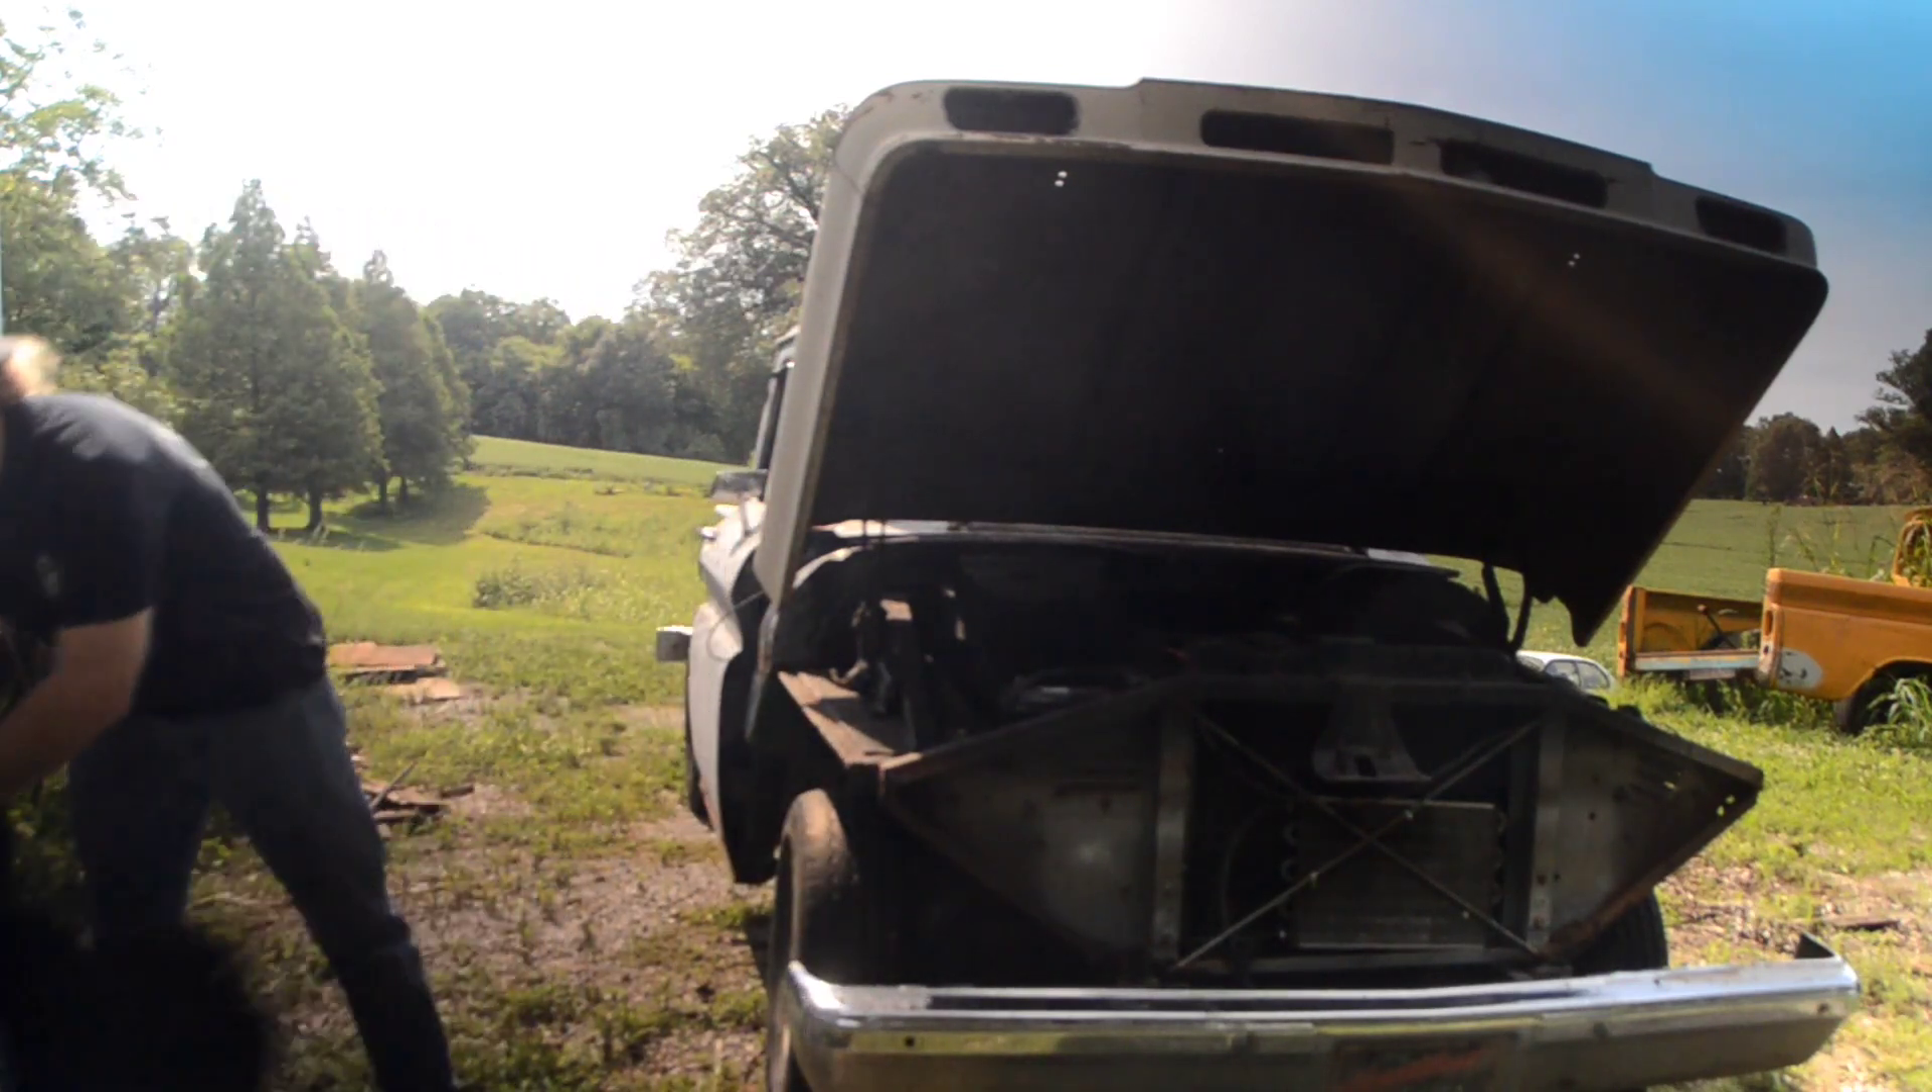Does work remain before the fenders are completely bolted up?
Yes.